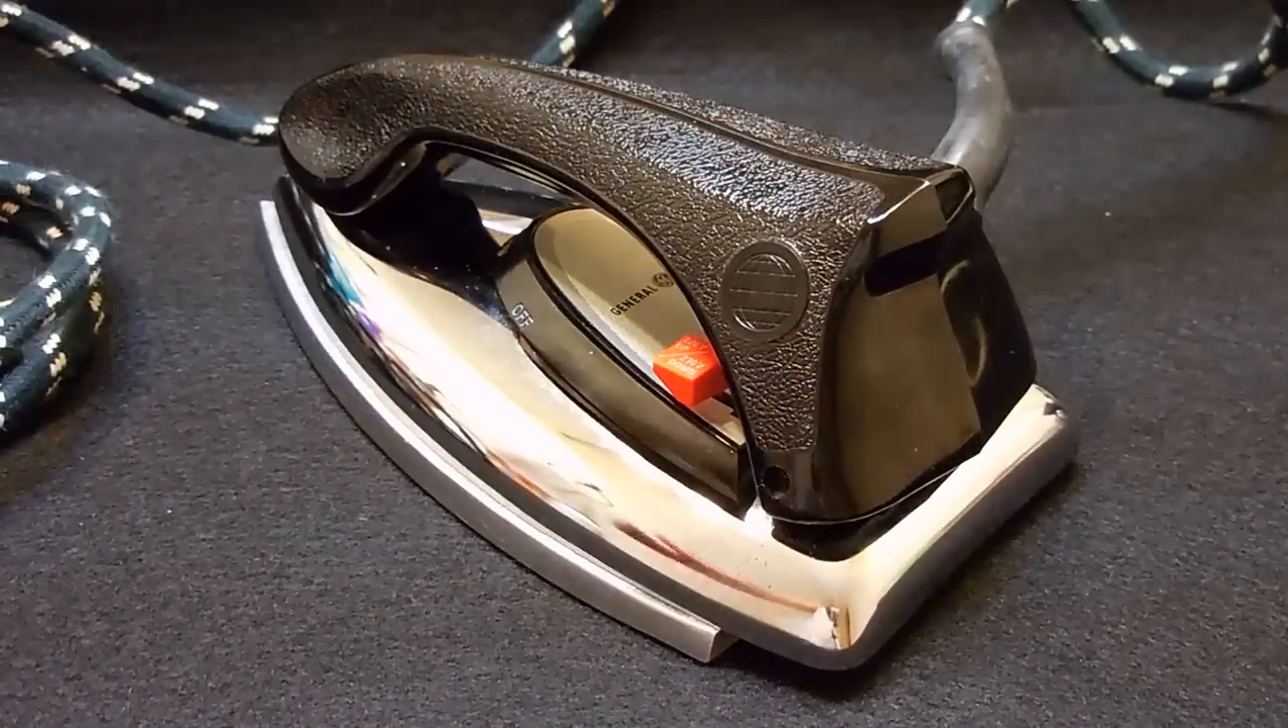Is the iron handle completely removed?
No.